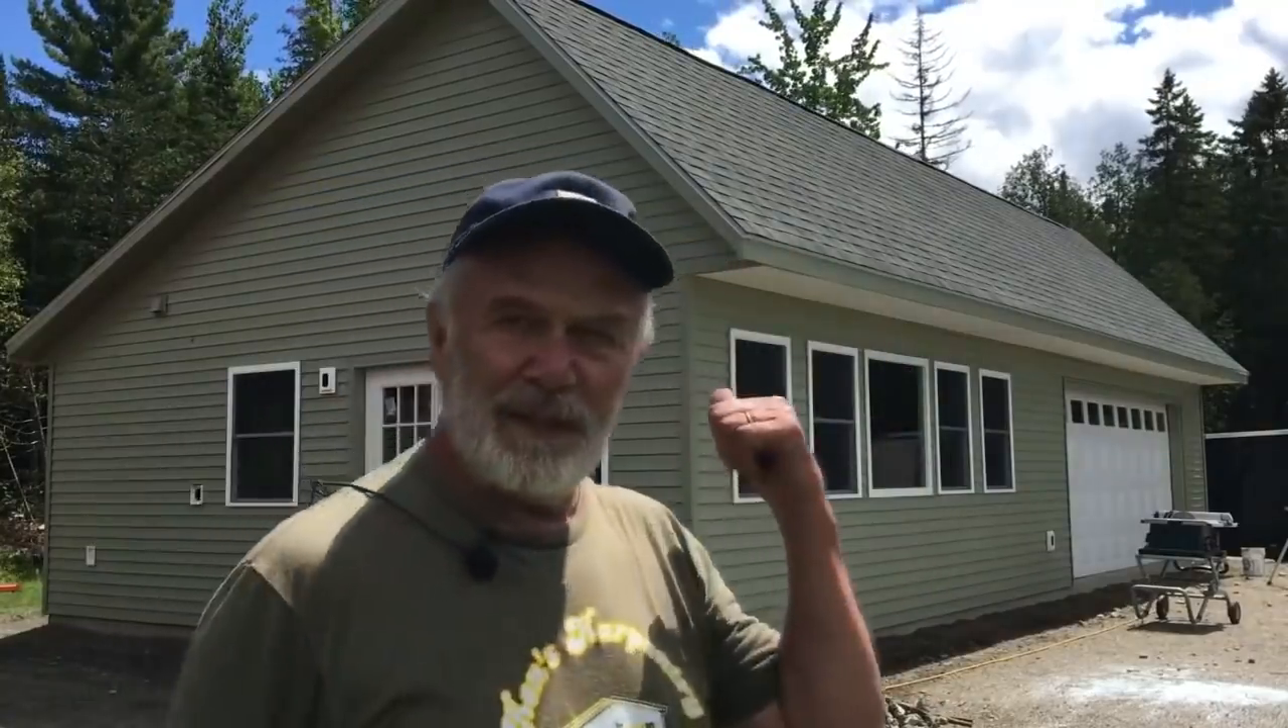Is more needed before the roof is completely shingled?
No.